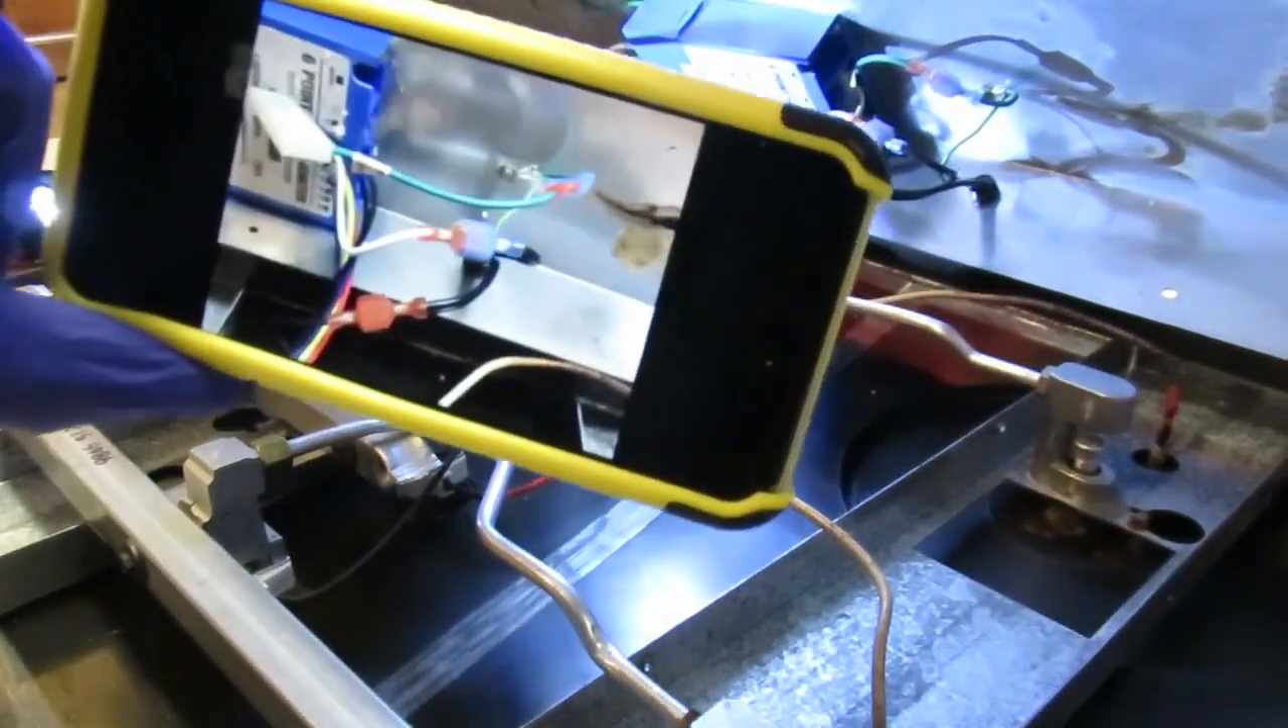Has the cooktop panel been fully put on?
No.